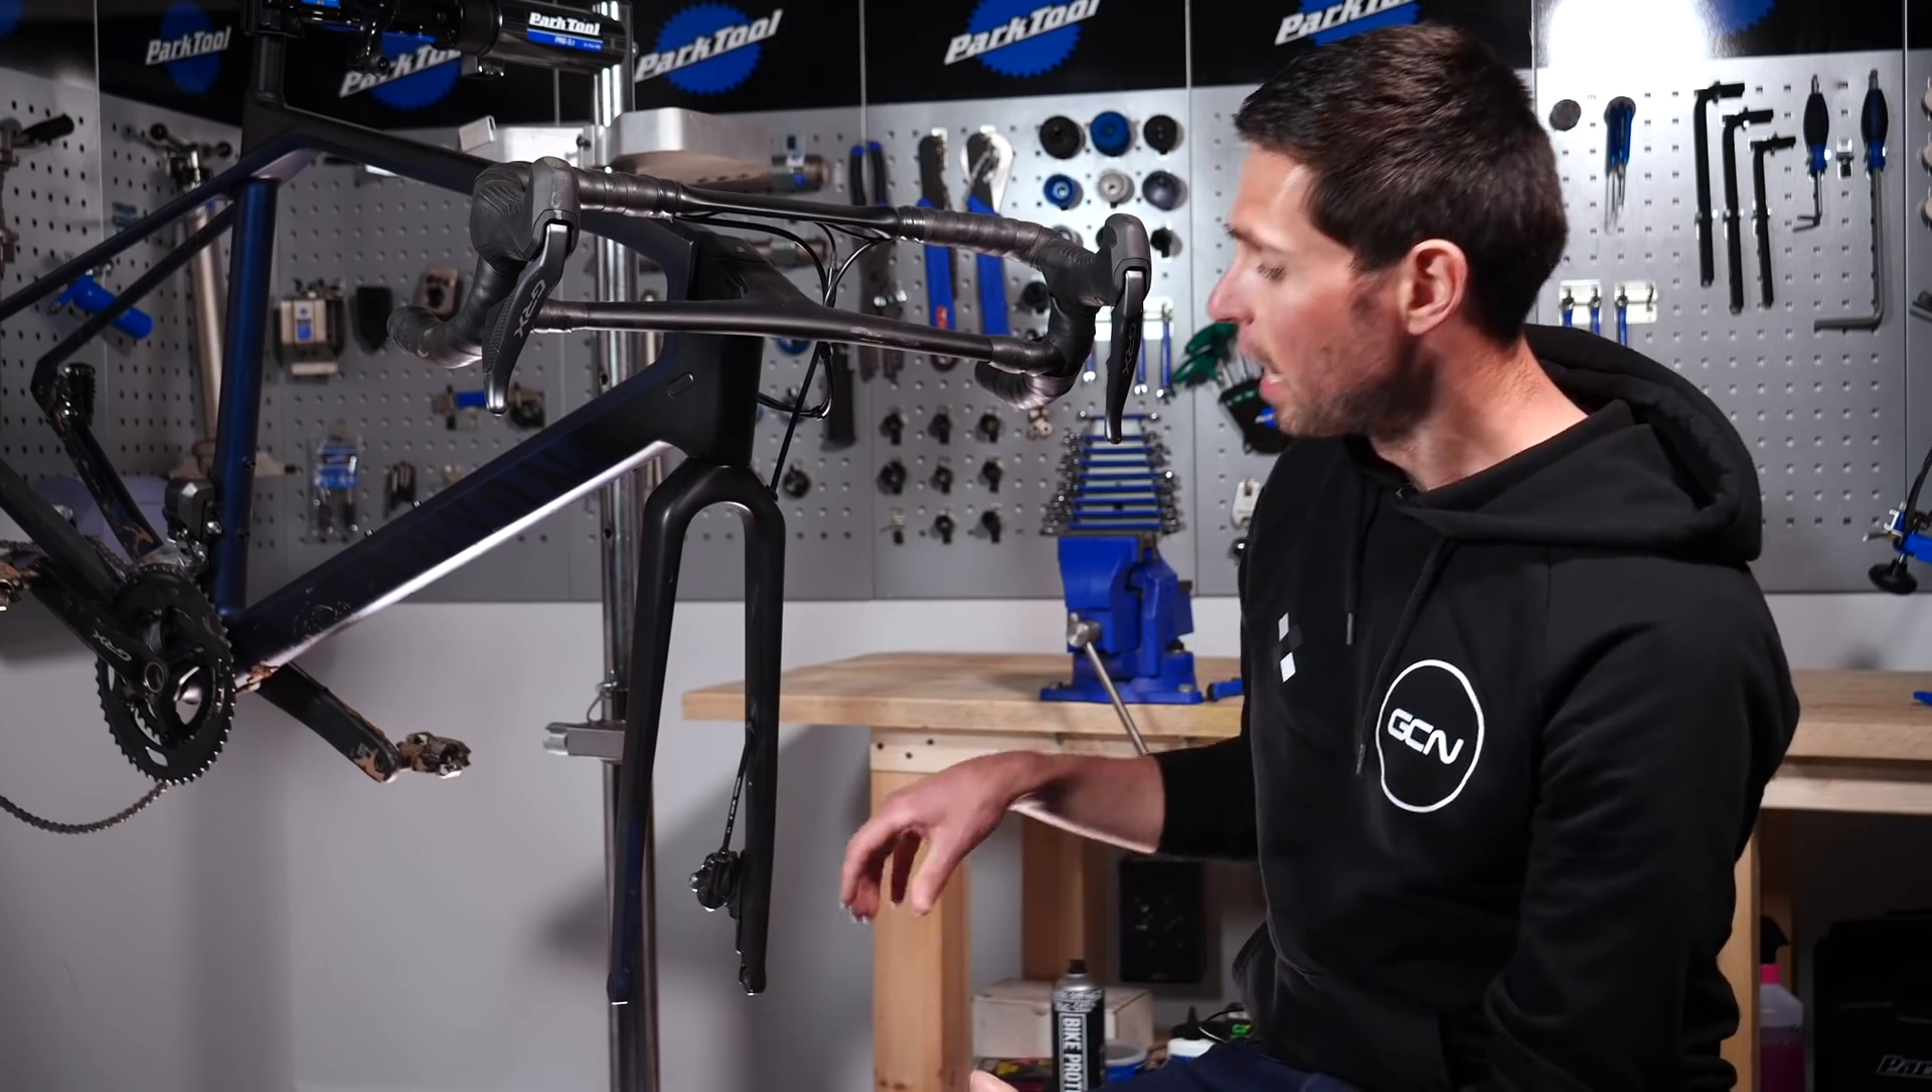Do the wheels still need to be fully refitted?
Yes.